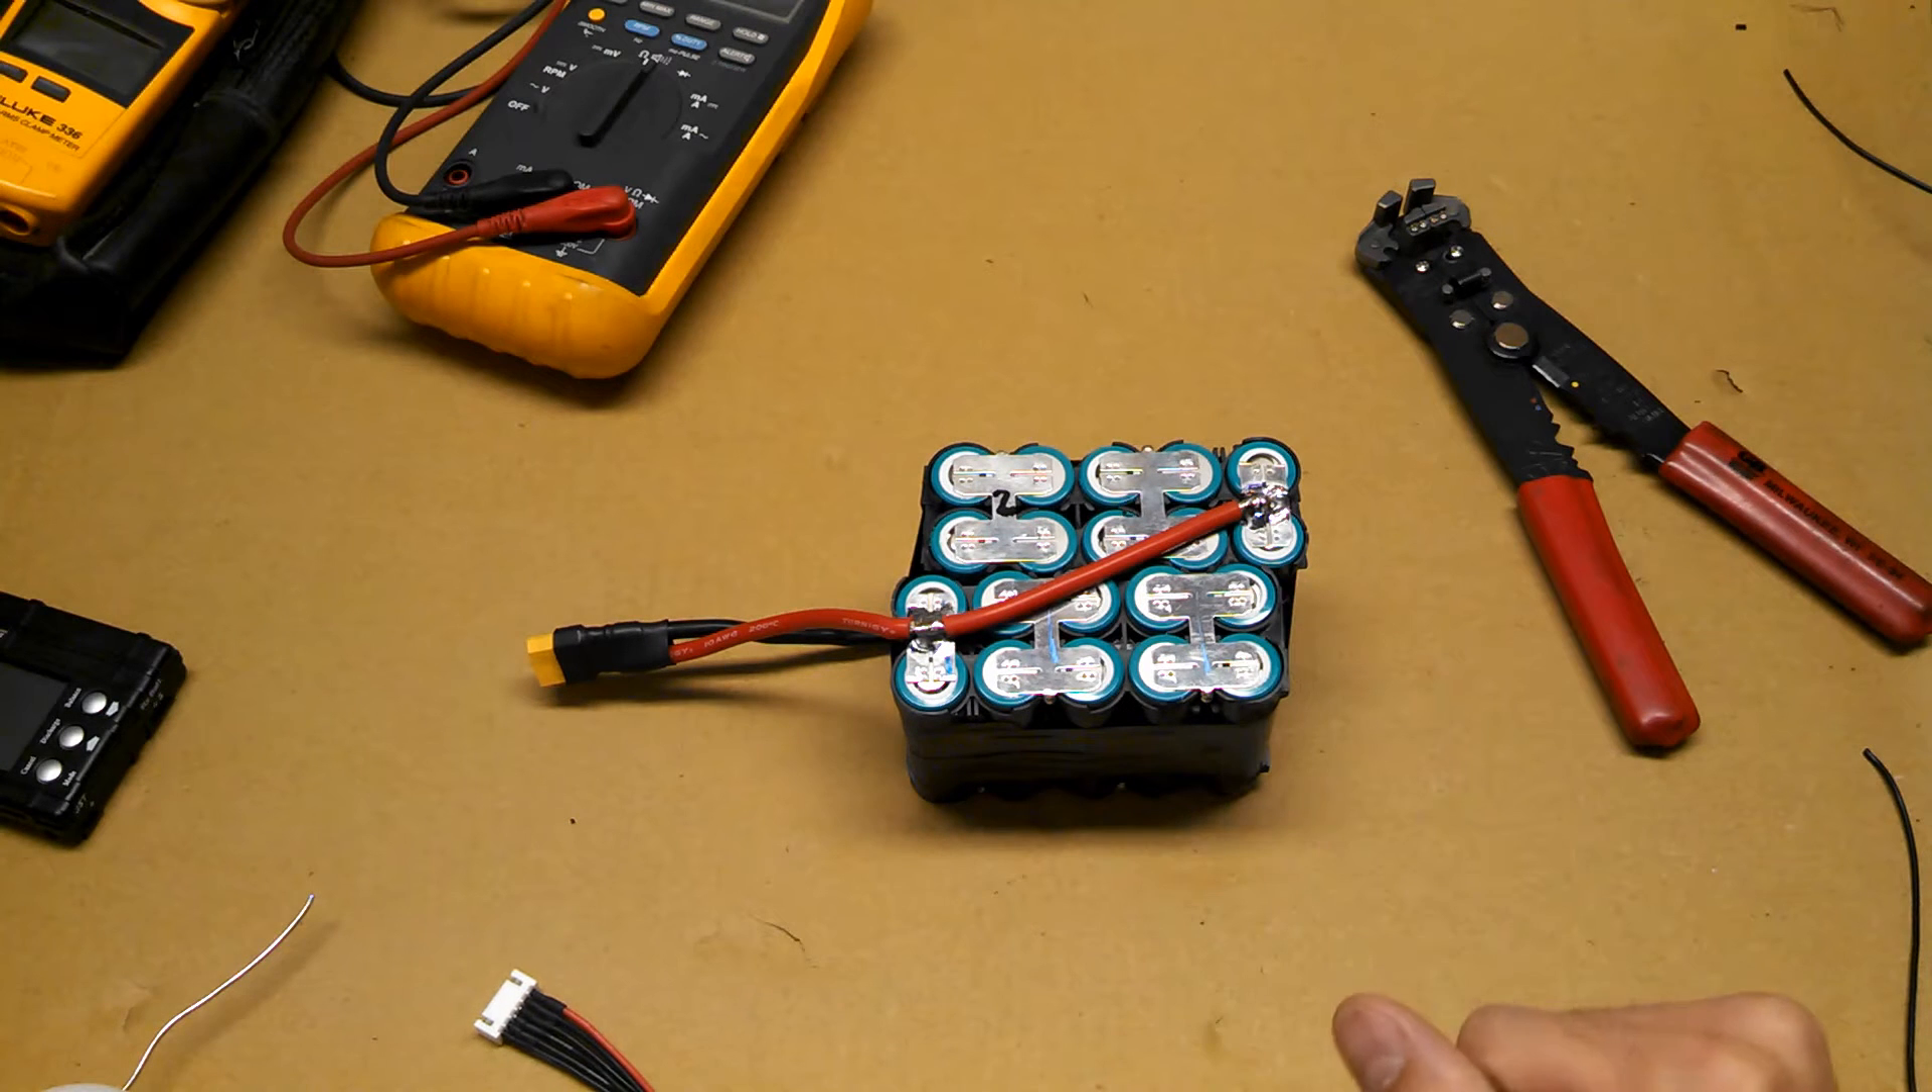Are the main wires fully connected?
Yes.